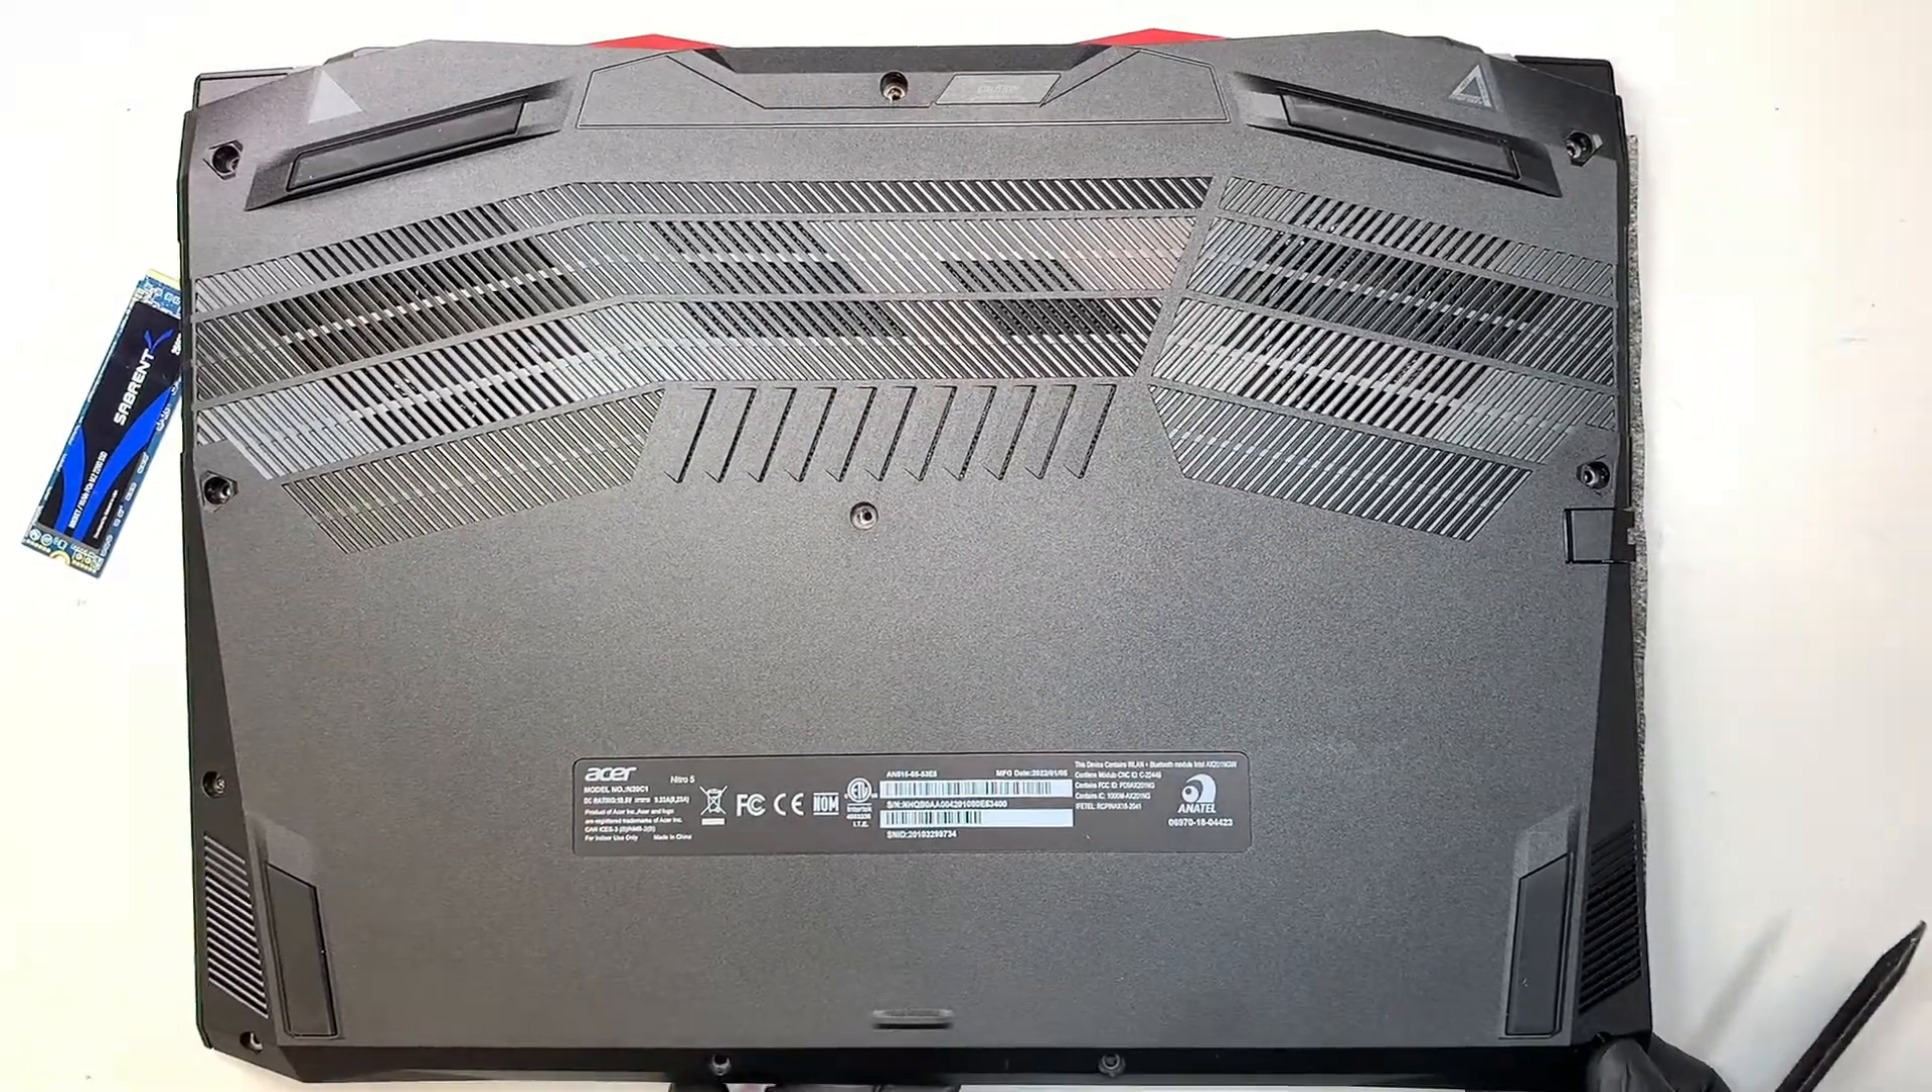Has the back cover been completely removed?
No.